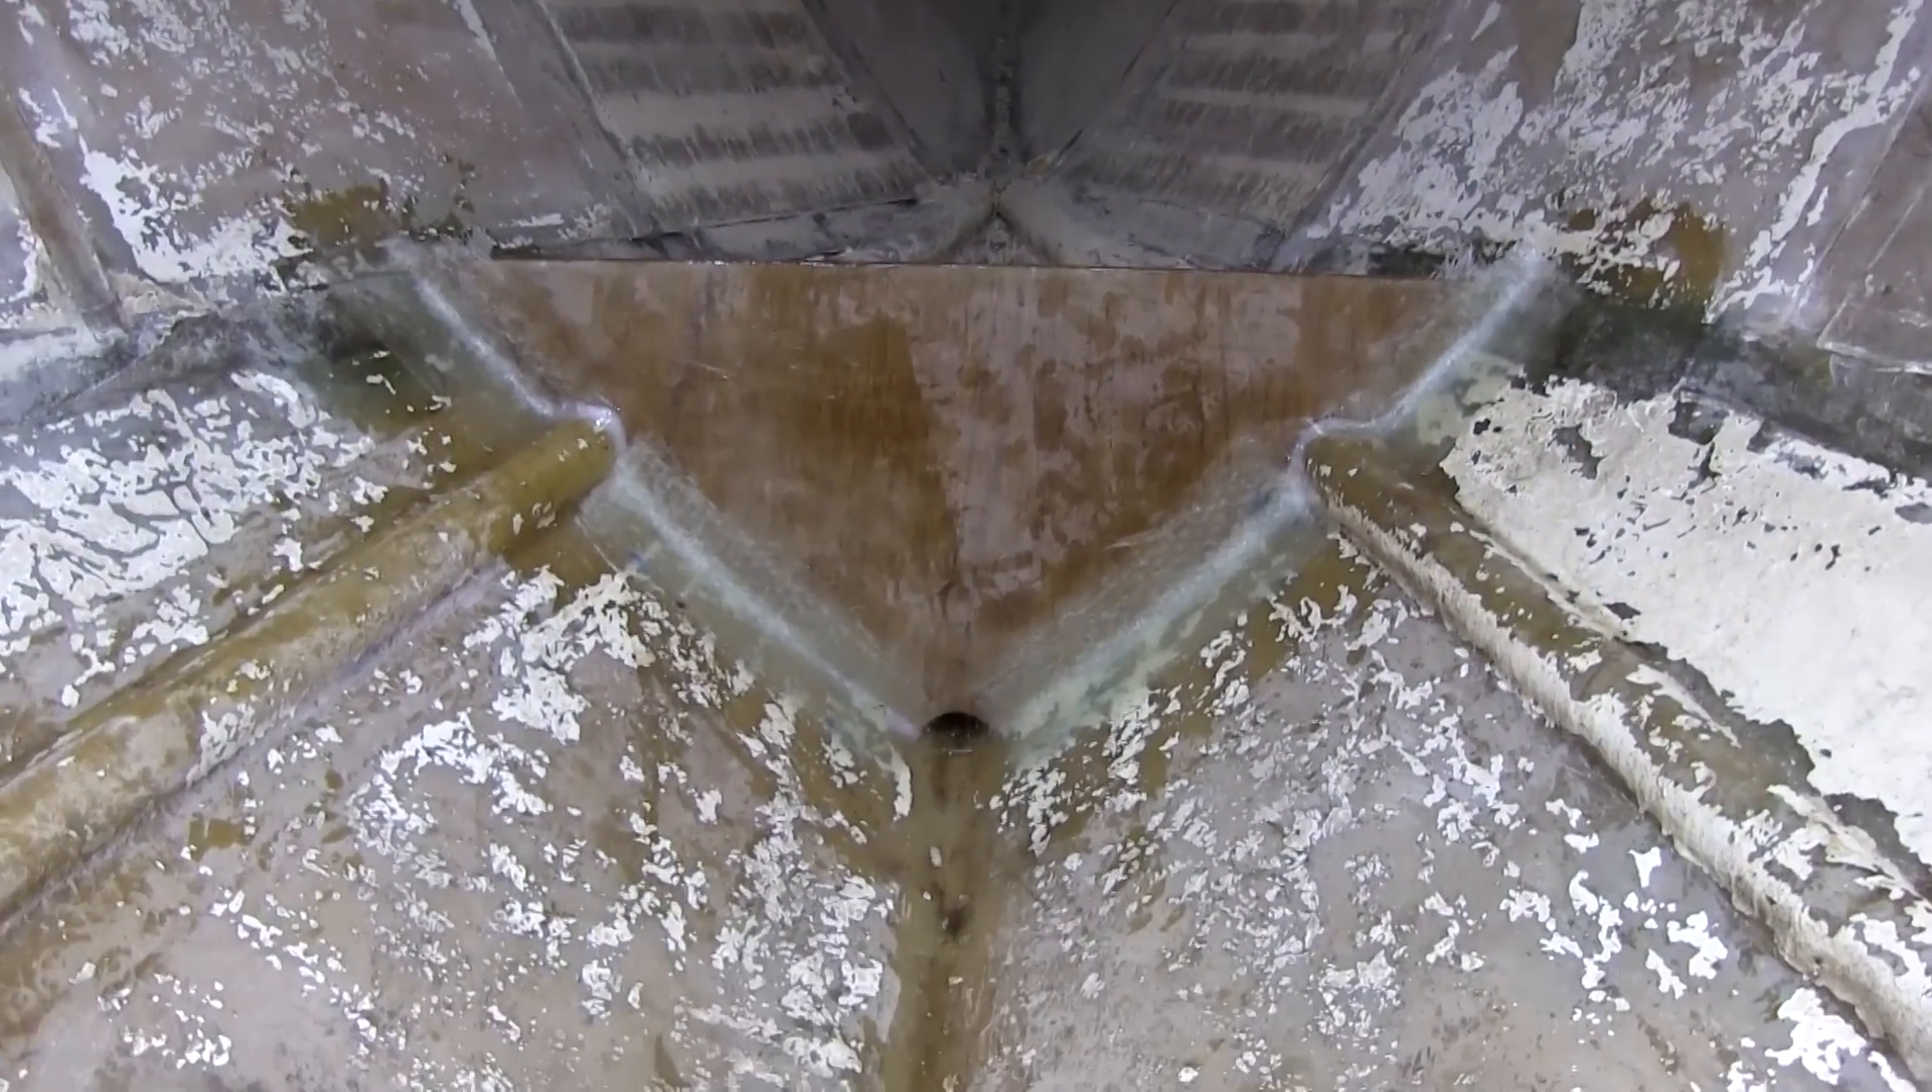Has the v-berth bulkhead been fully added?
Yes.